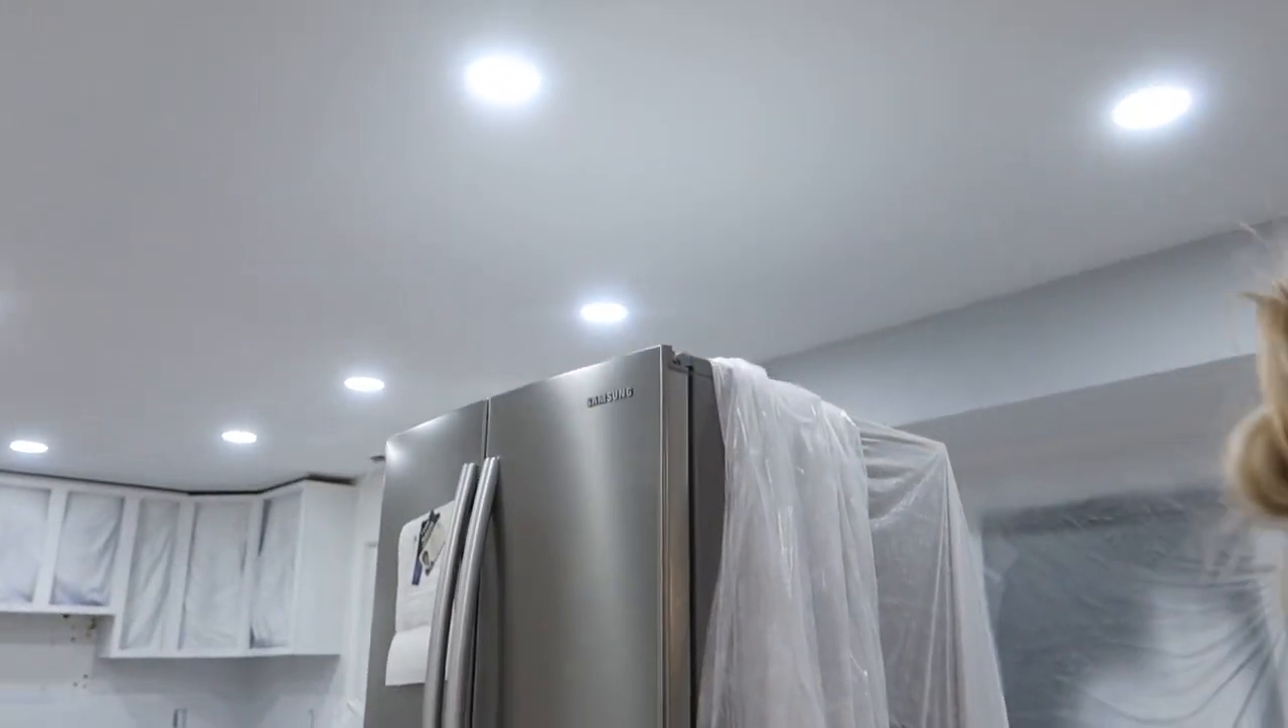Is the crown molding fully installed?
No.